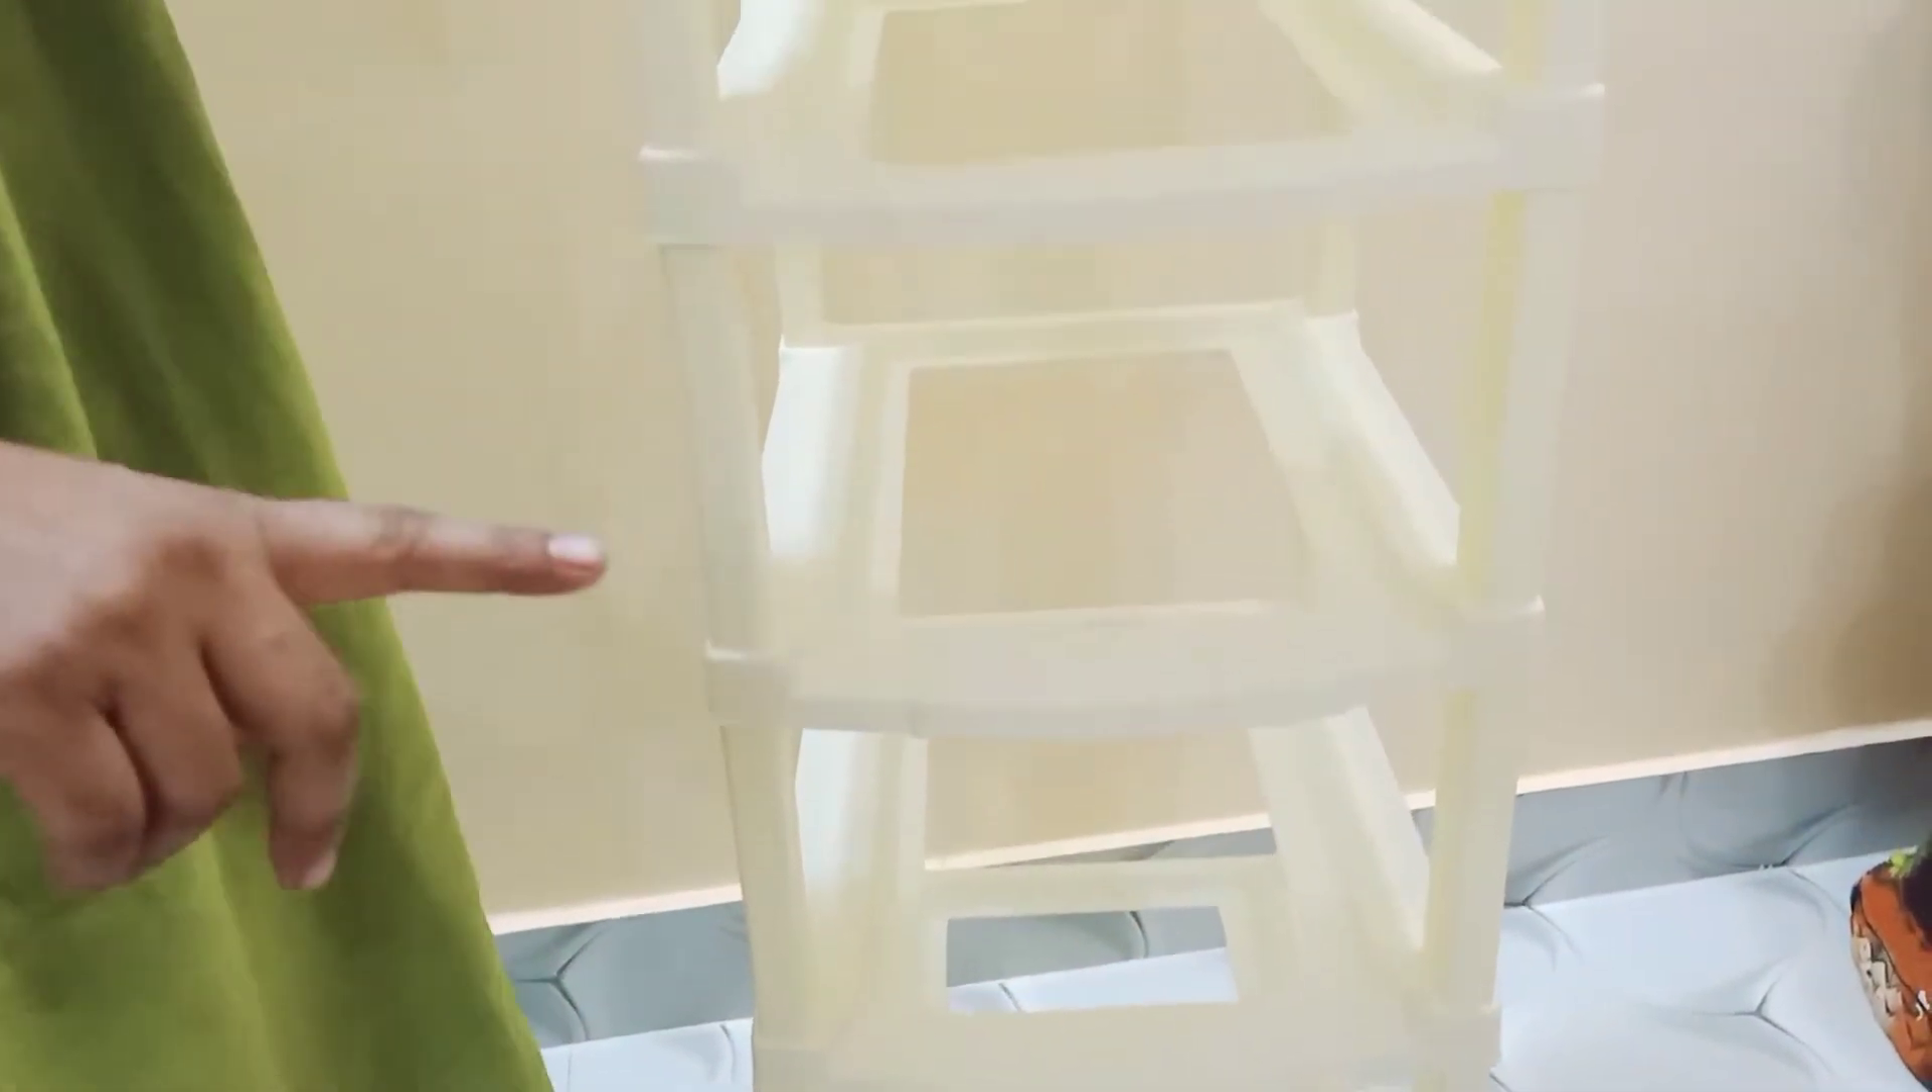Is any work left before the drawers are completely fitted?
Yes.